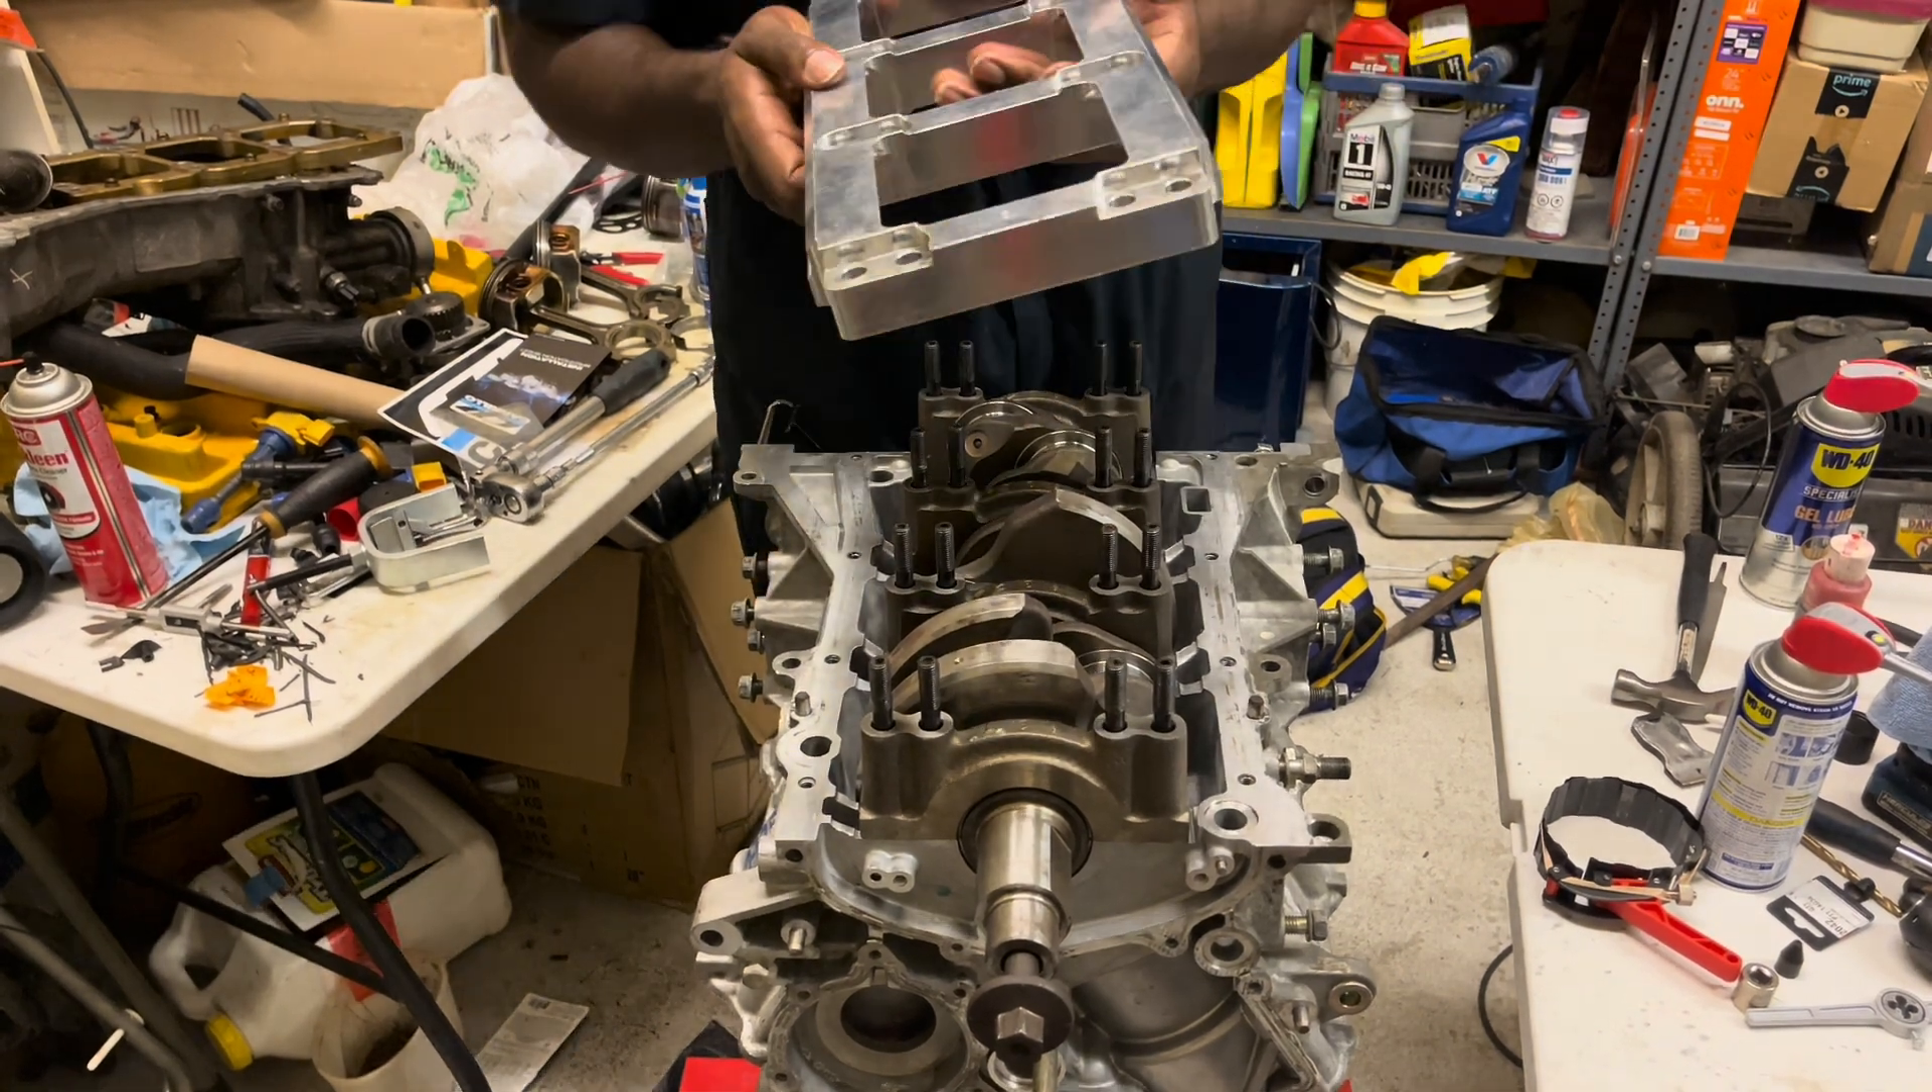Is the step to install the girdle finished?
No.